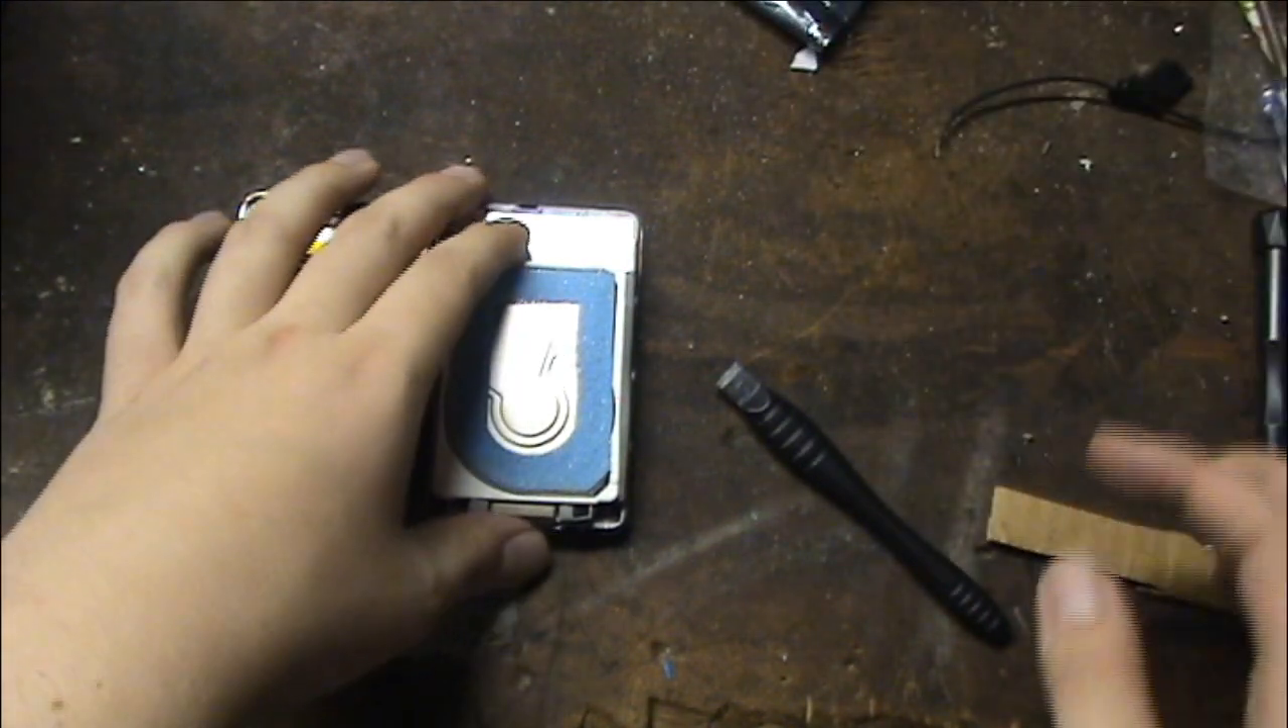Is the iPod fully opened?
Yes.